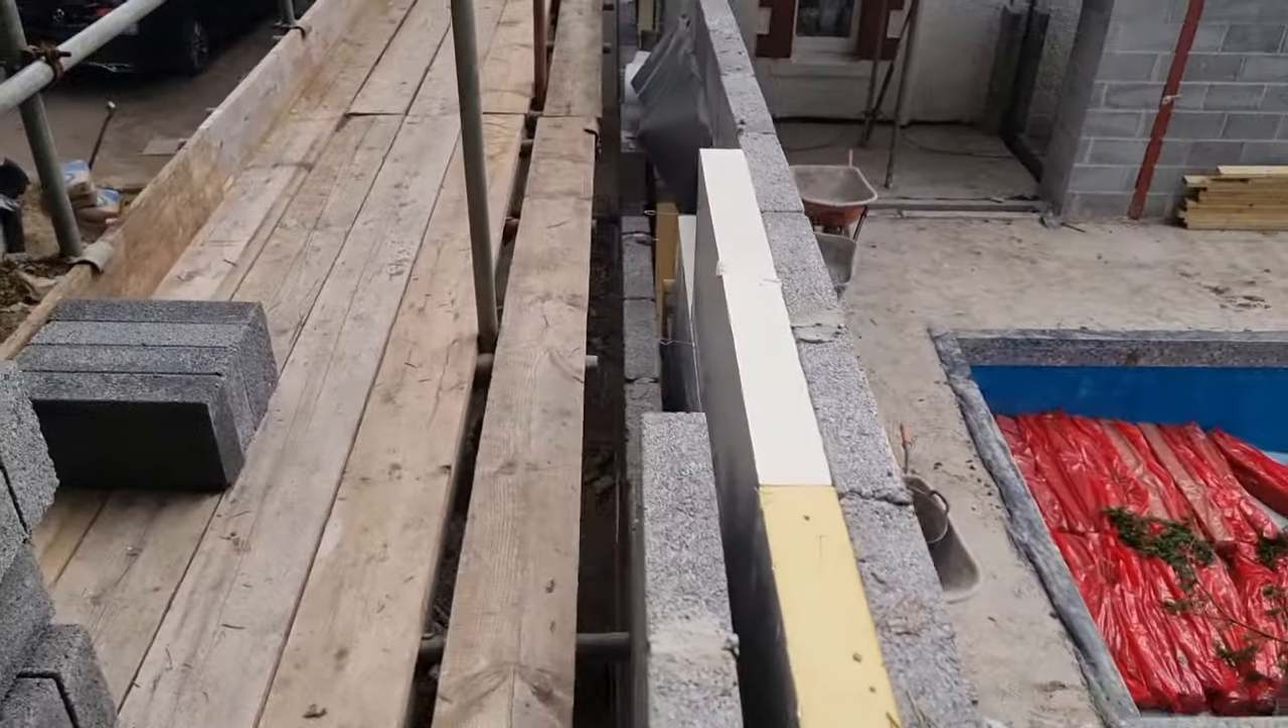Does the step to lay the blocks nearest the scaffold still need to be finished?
Yes.